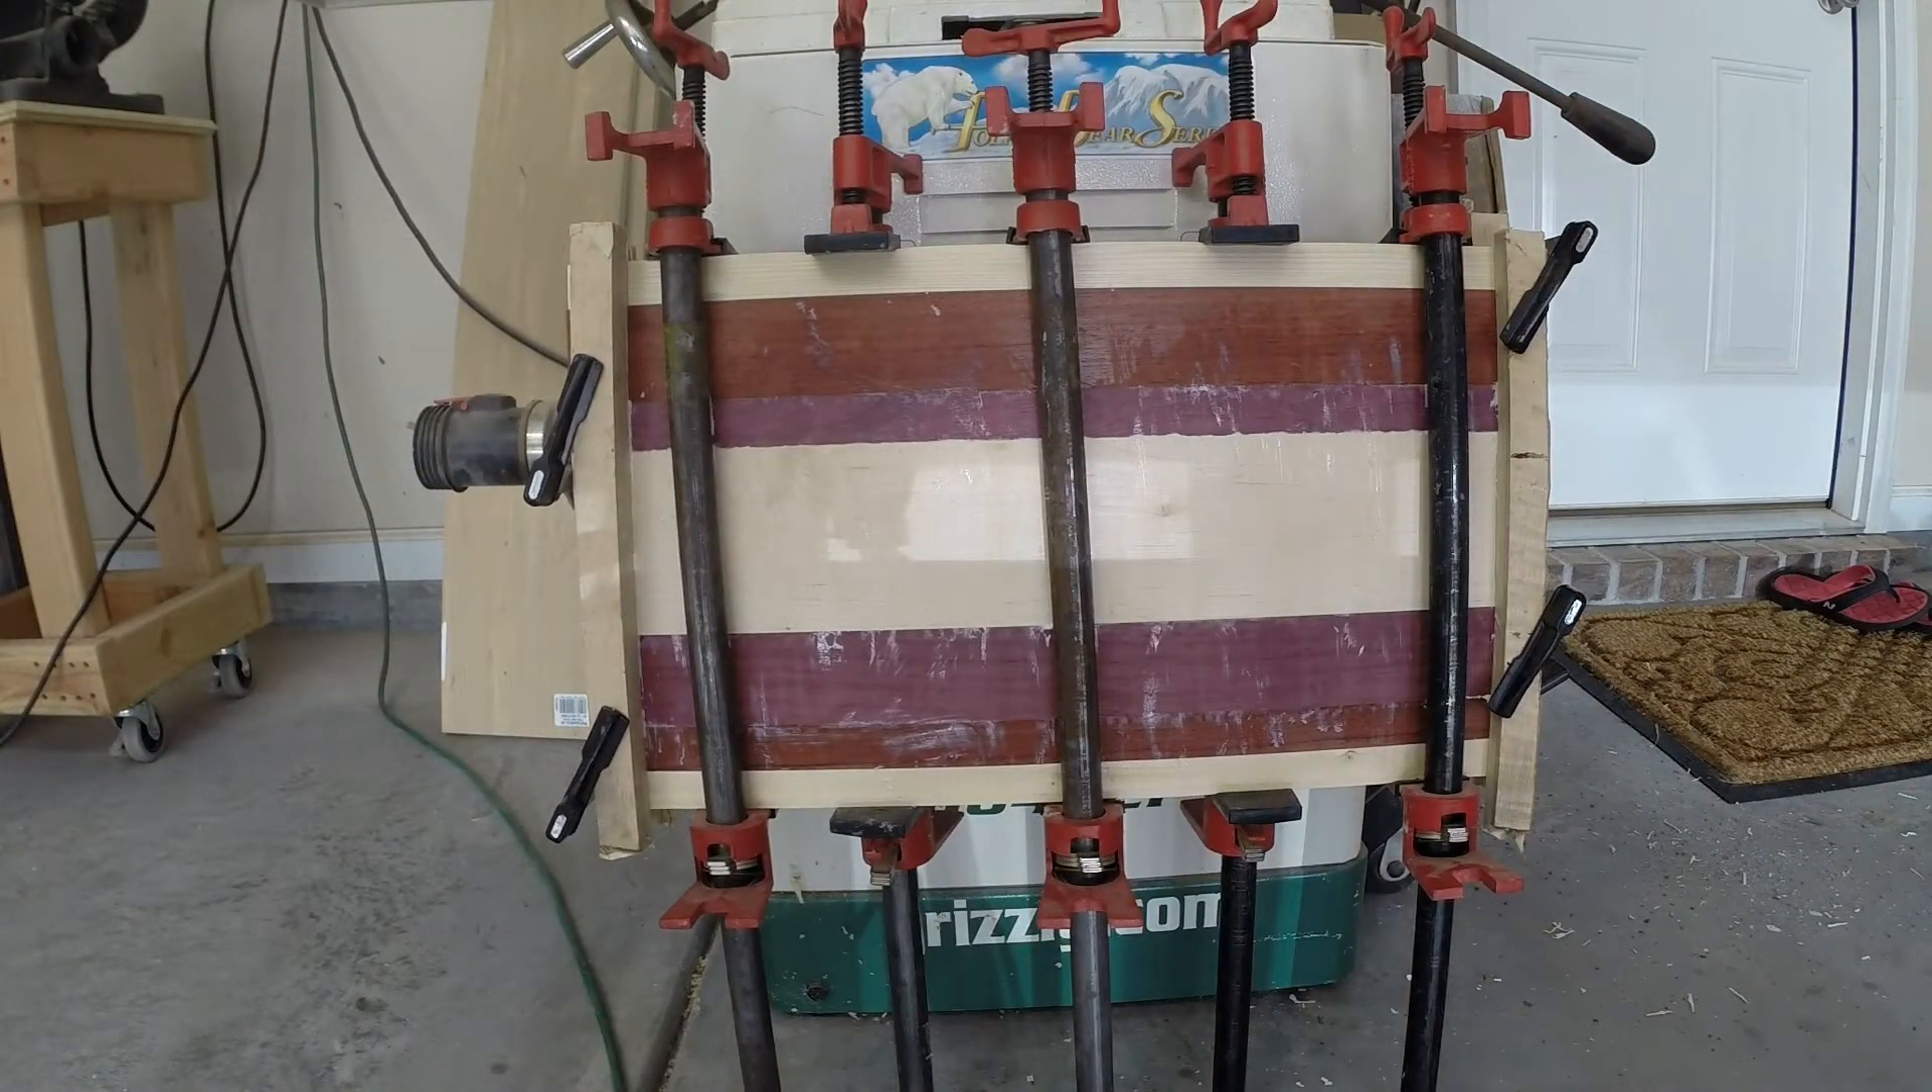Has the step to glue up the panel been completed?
Yes.